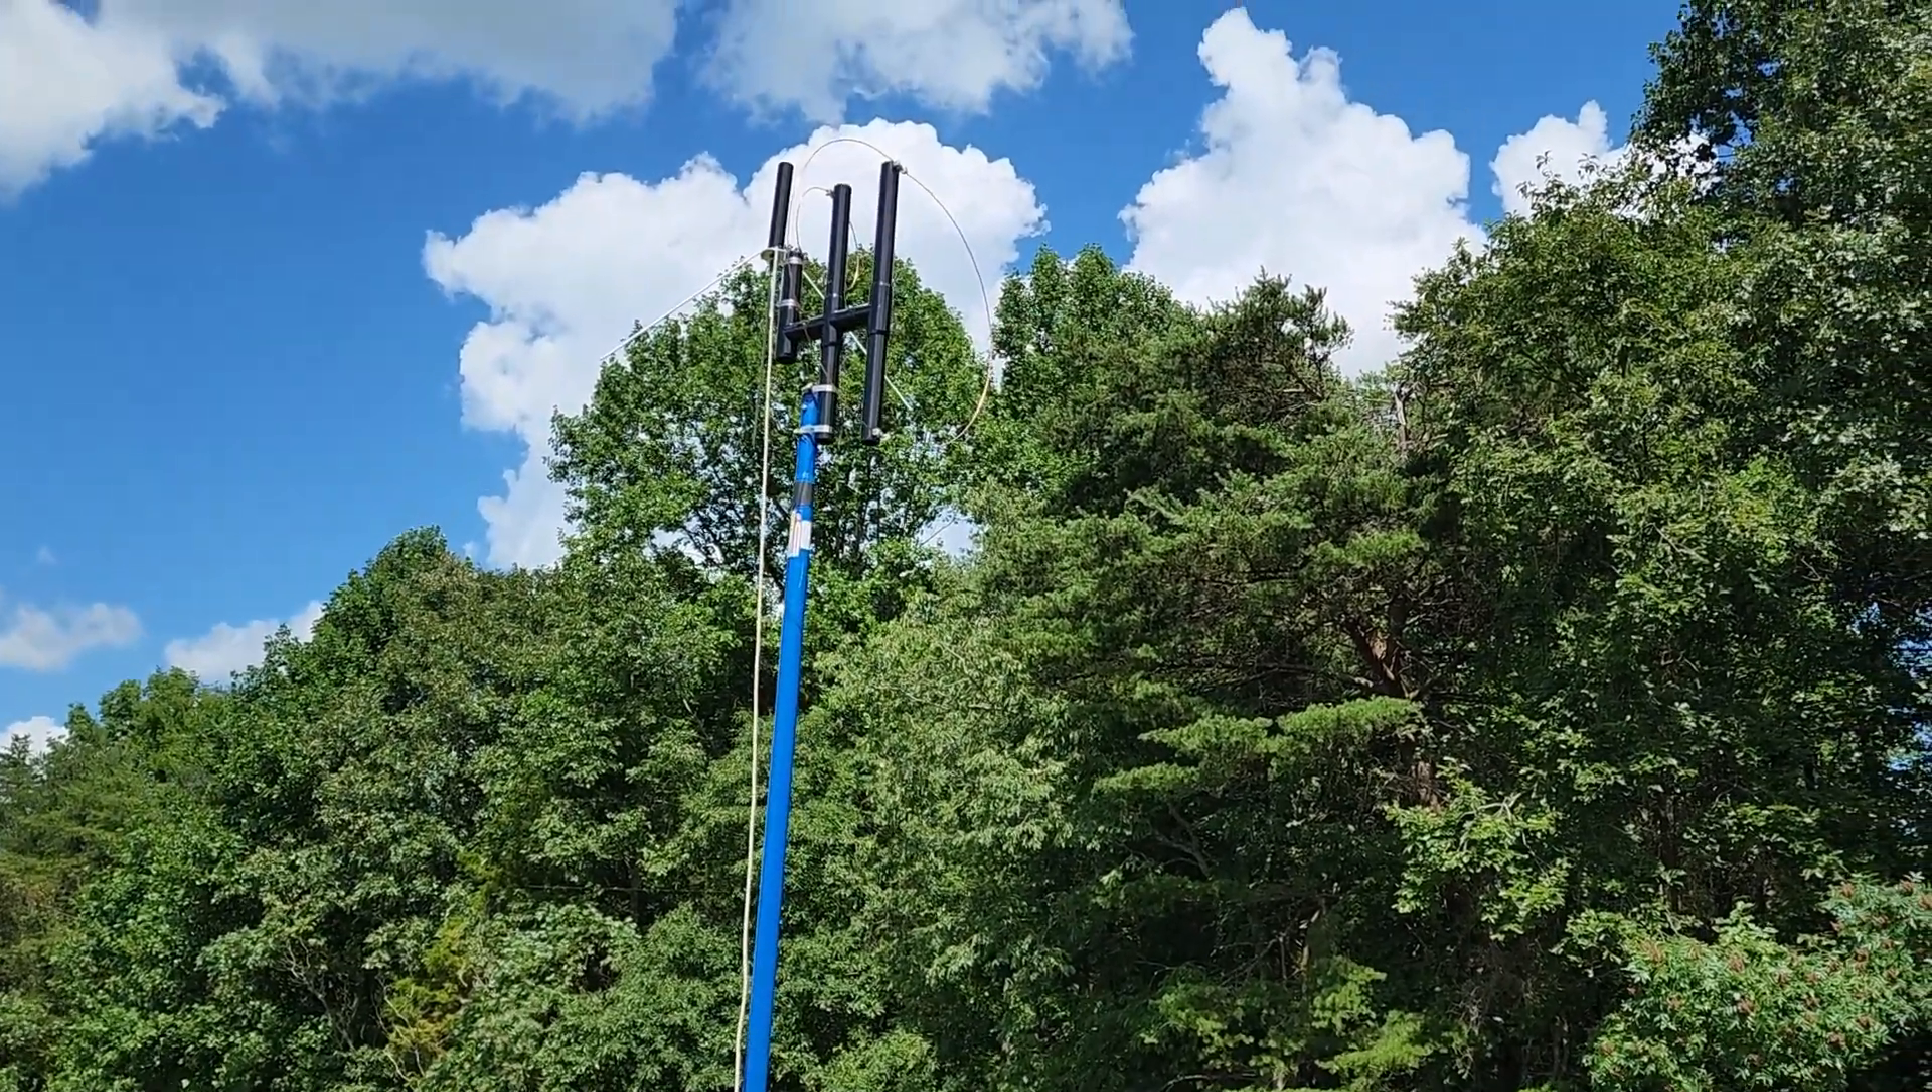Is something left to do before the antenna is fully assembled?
No.